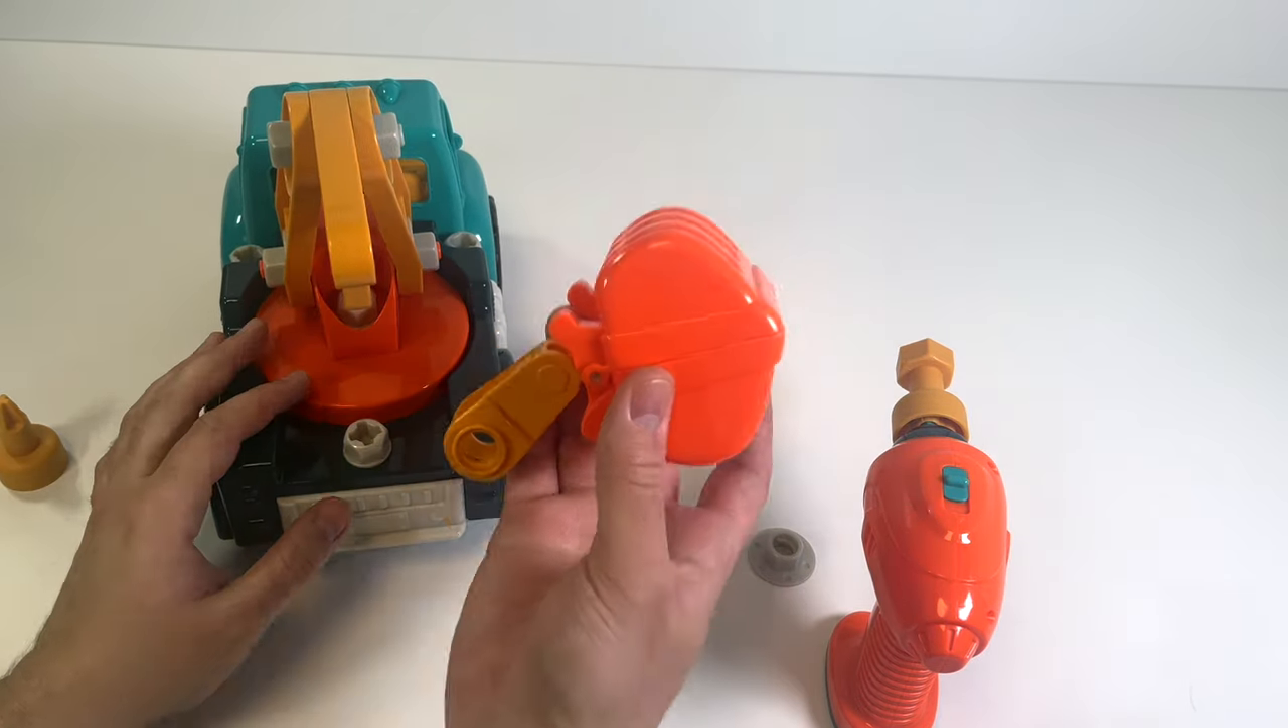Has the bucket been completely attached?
No.